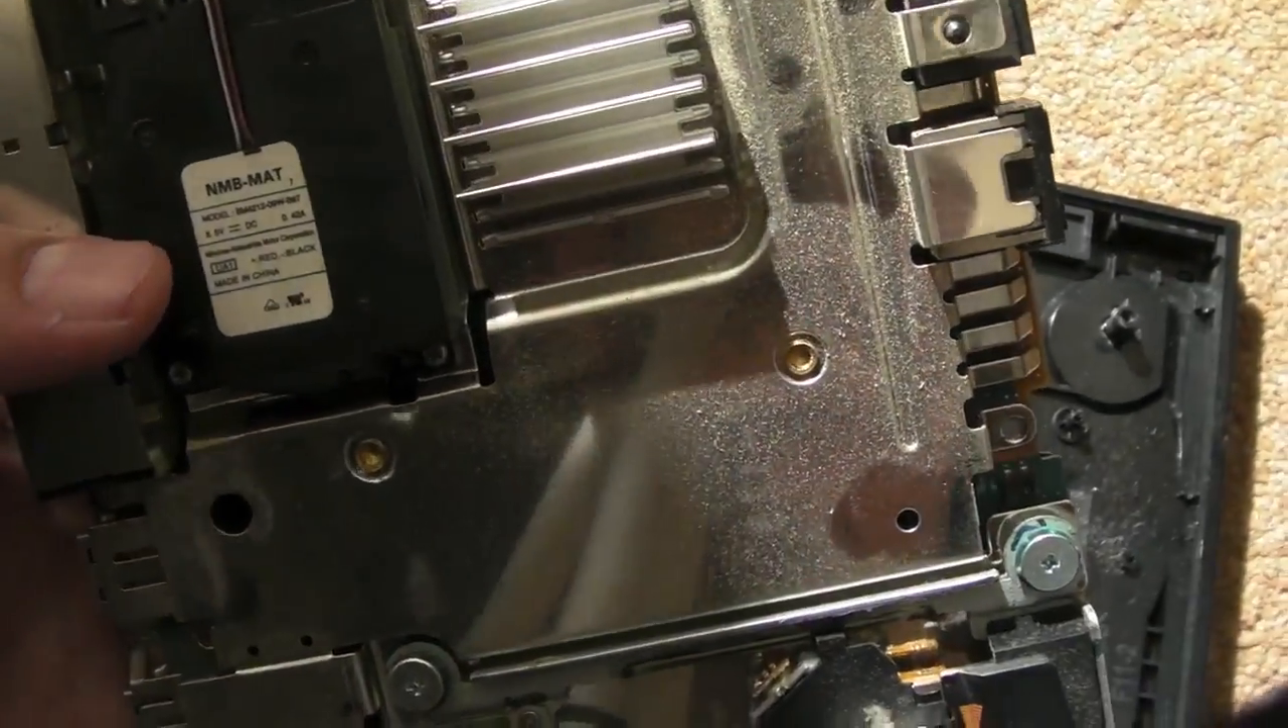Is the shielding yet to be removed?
Yes.